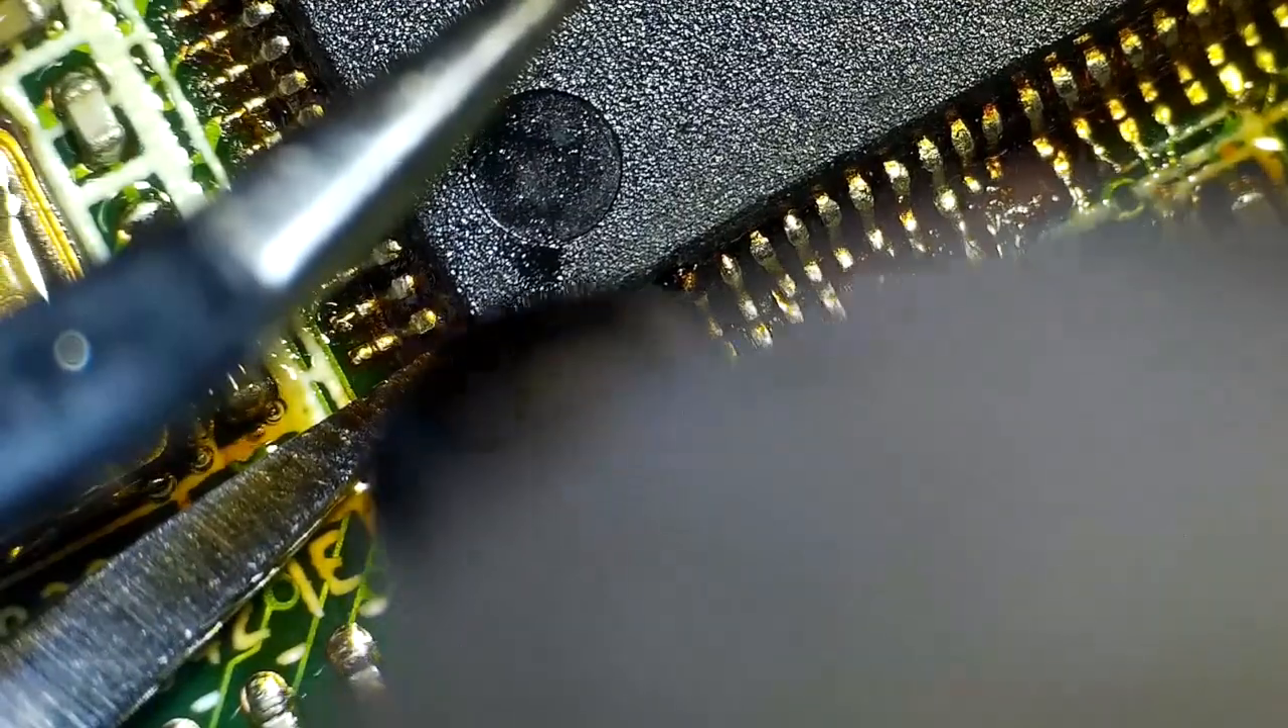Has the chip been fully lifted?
No.